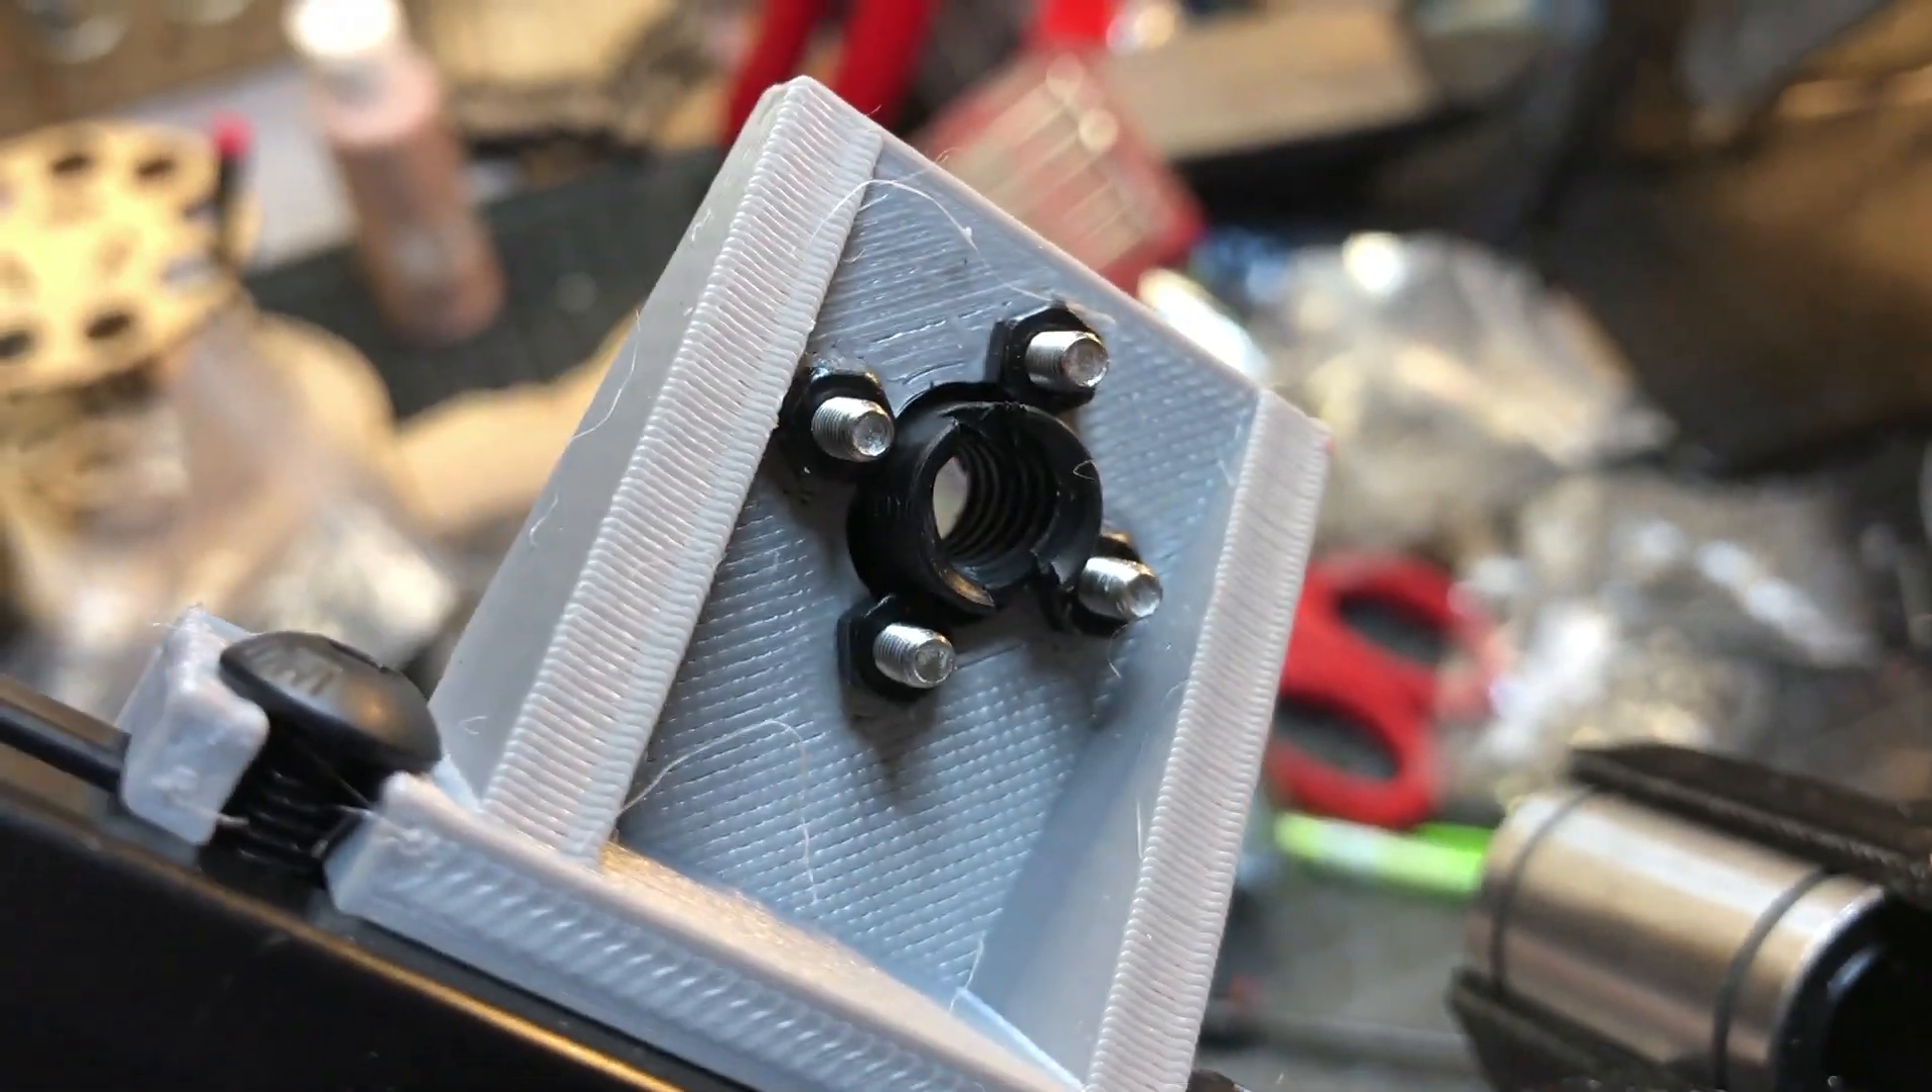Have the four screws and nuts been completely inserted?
Yes.